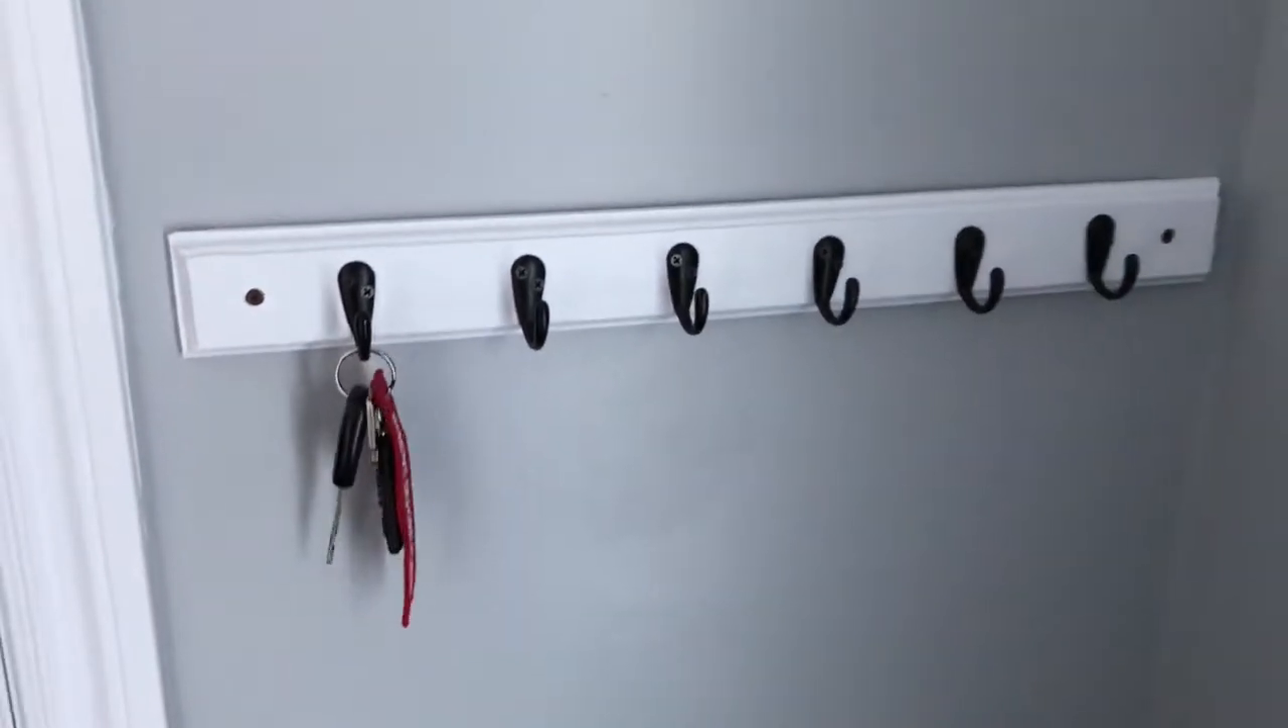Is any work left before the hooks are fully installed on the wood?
No.